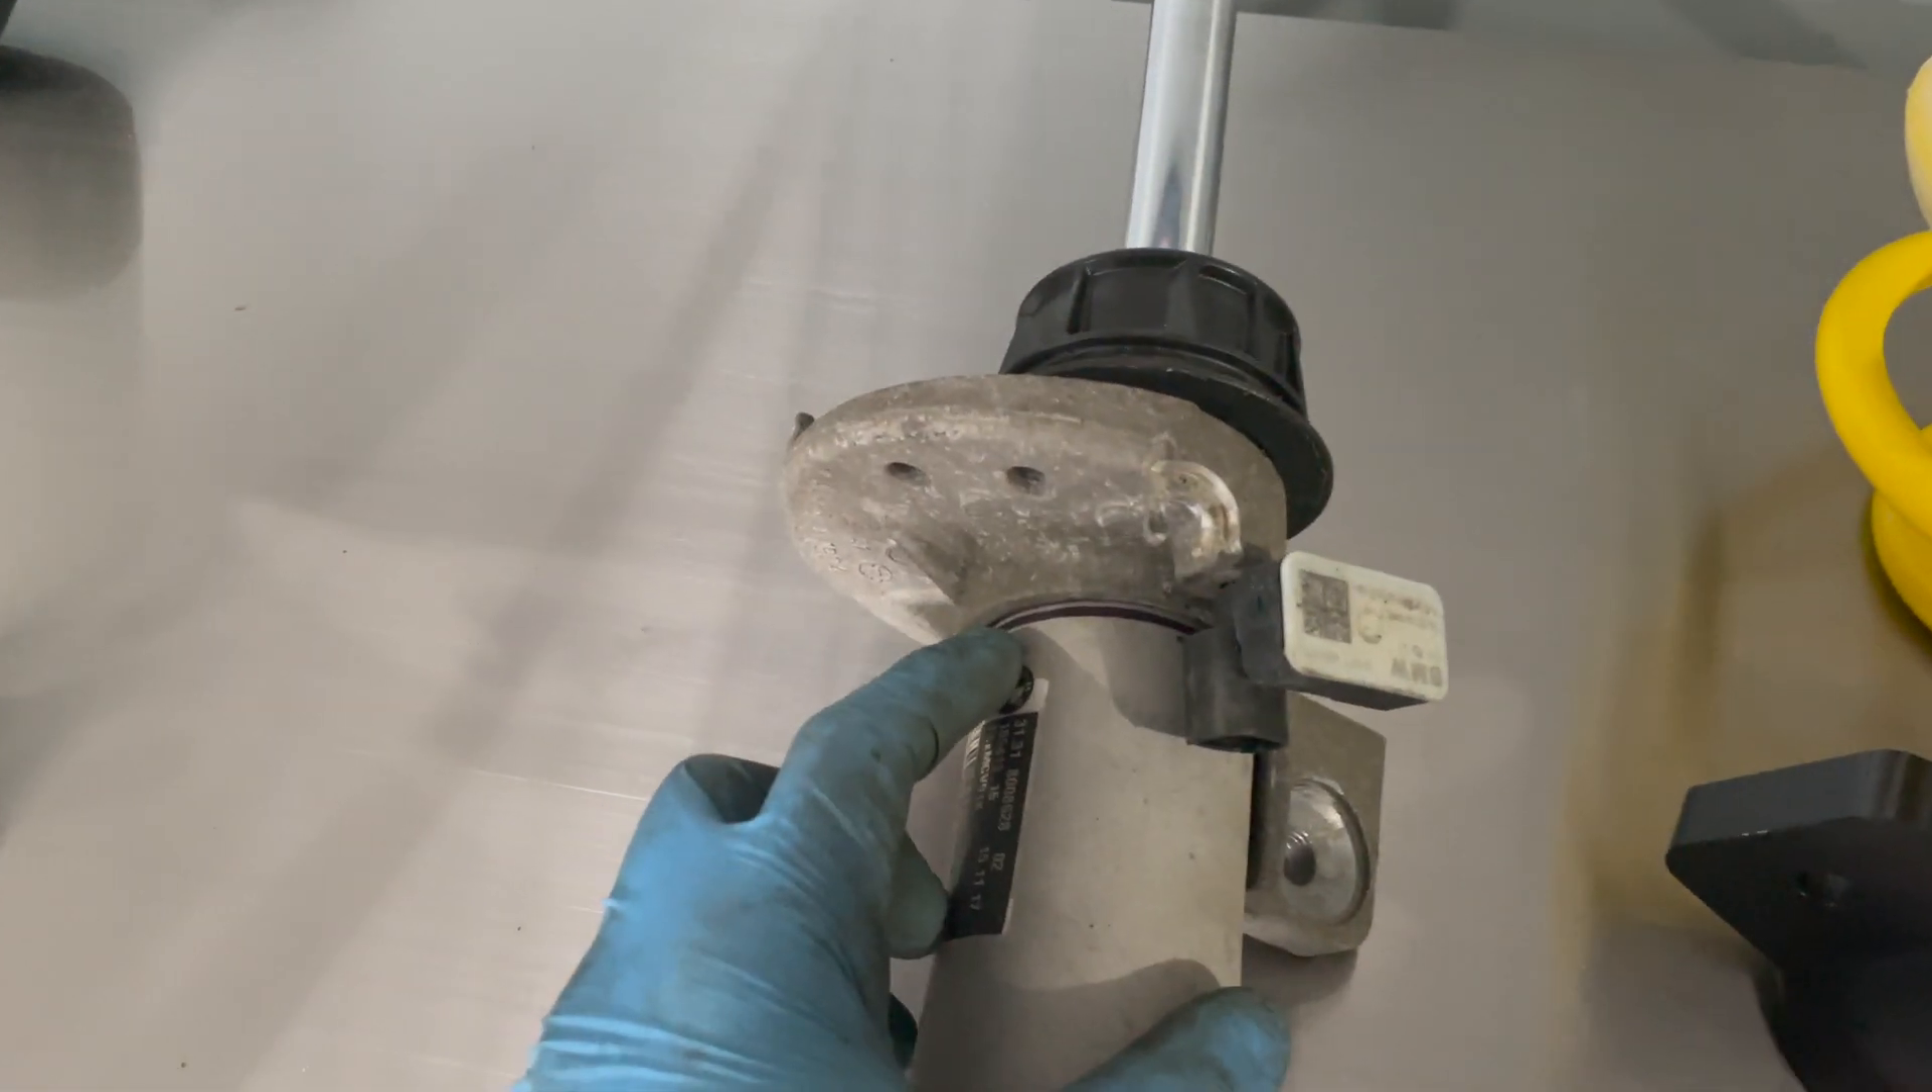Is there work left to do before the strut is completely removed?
No.